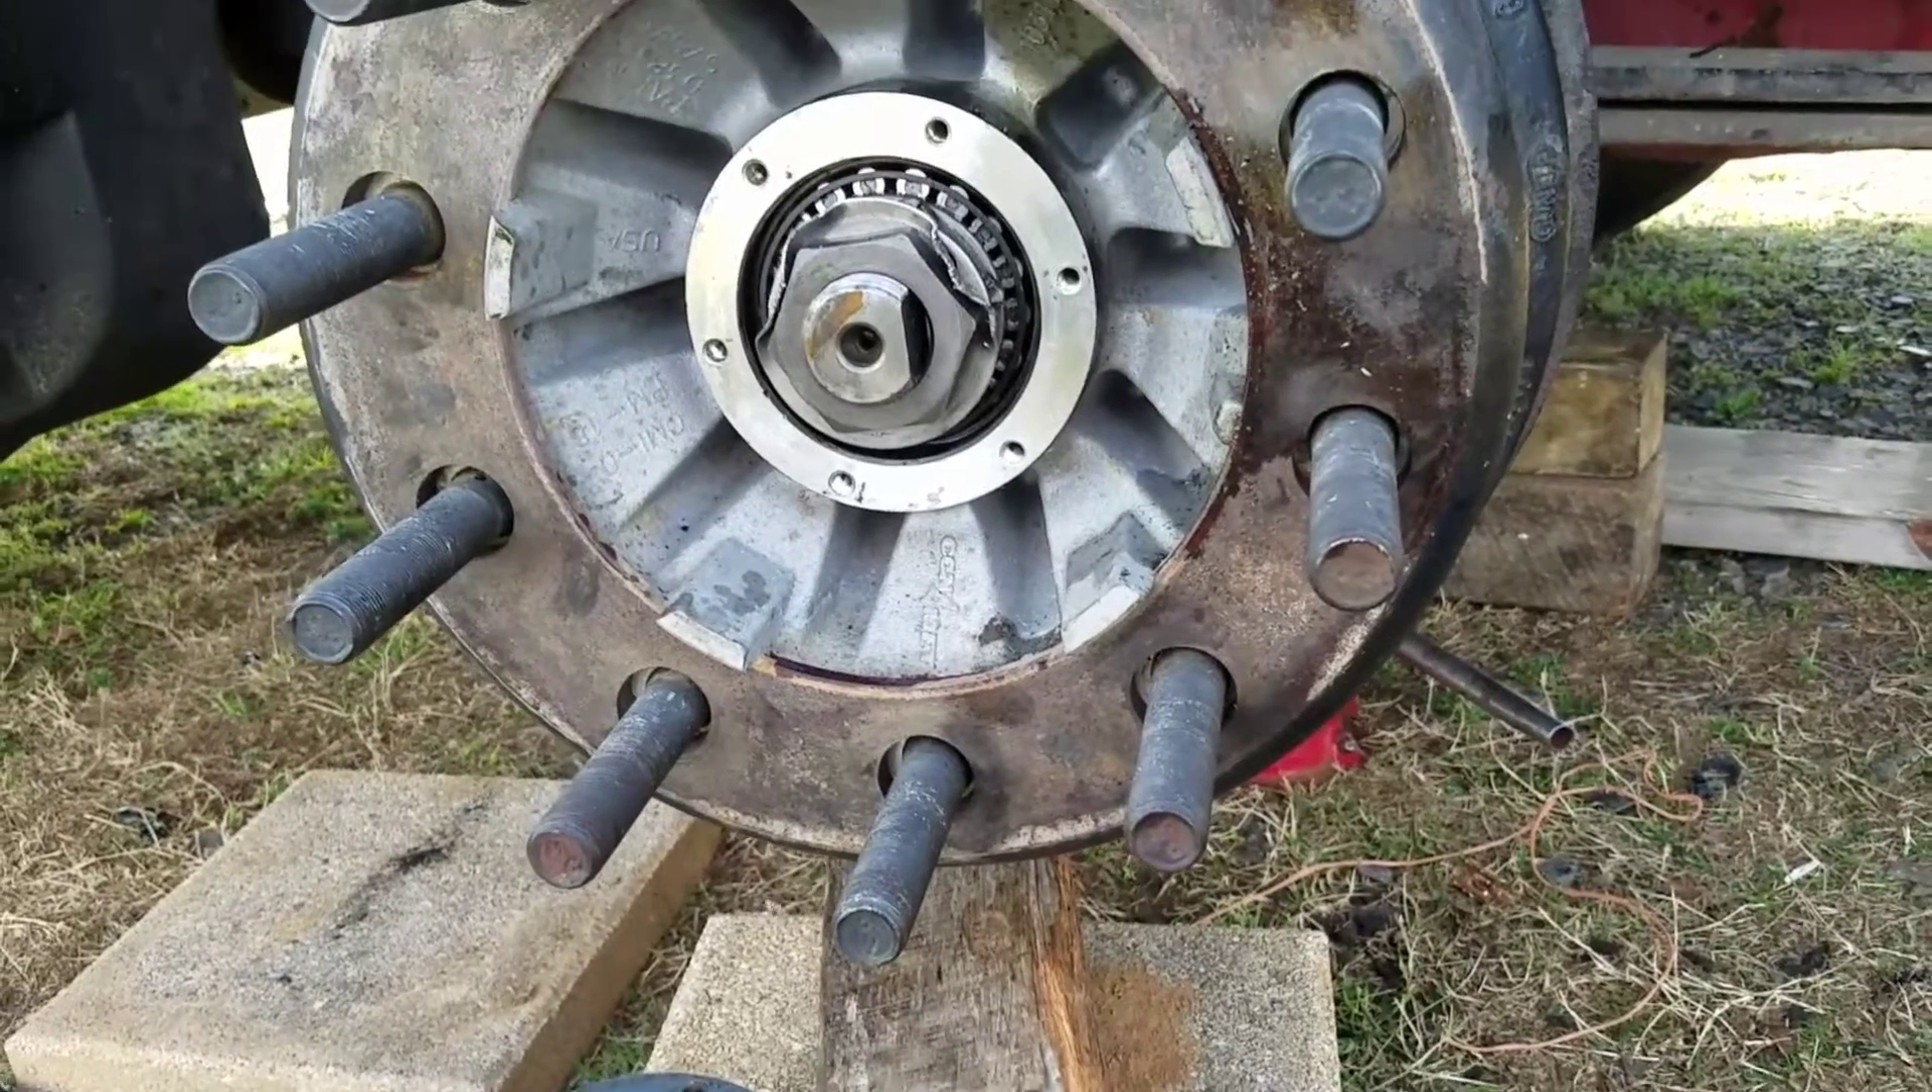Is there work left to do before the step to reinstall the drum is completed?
No.